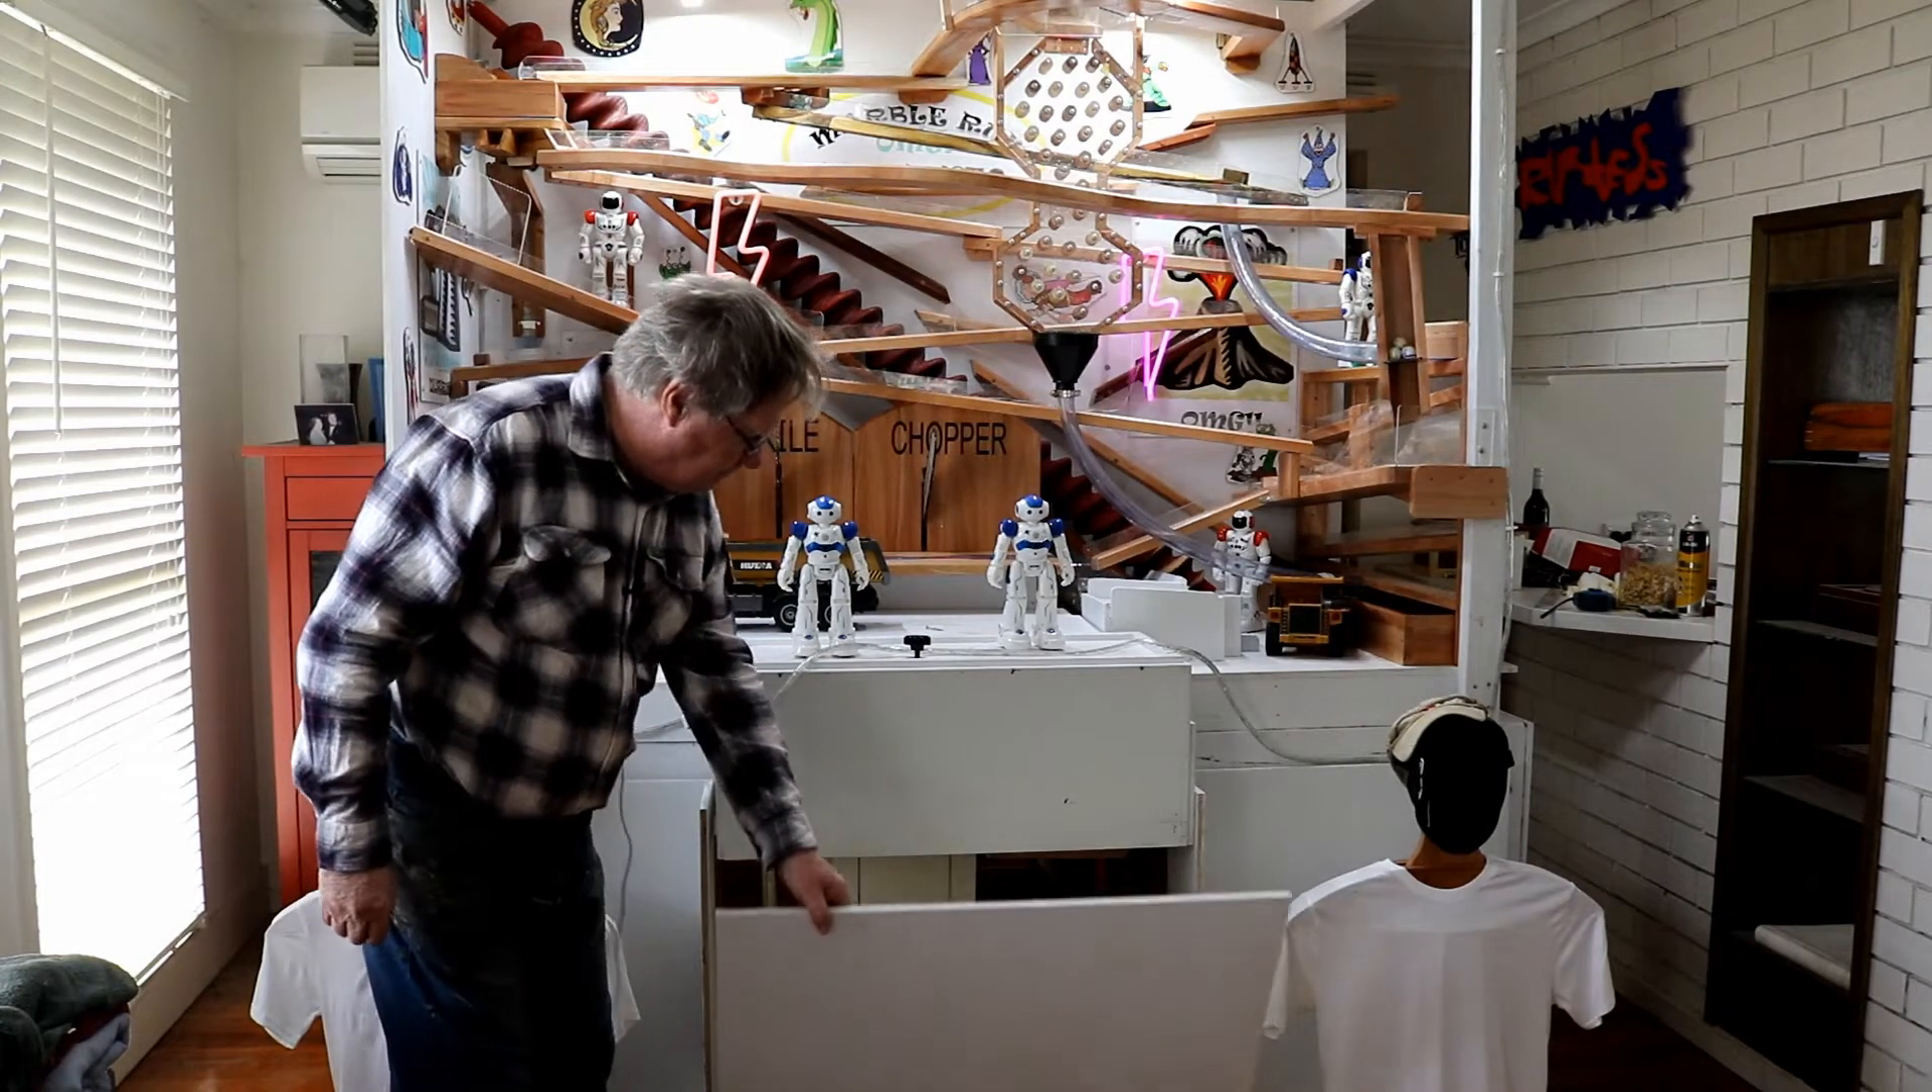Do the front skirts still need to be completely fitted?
Yes.